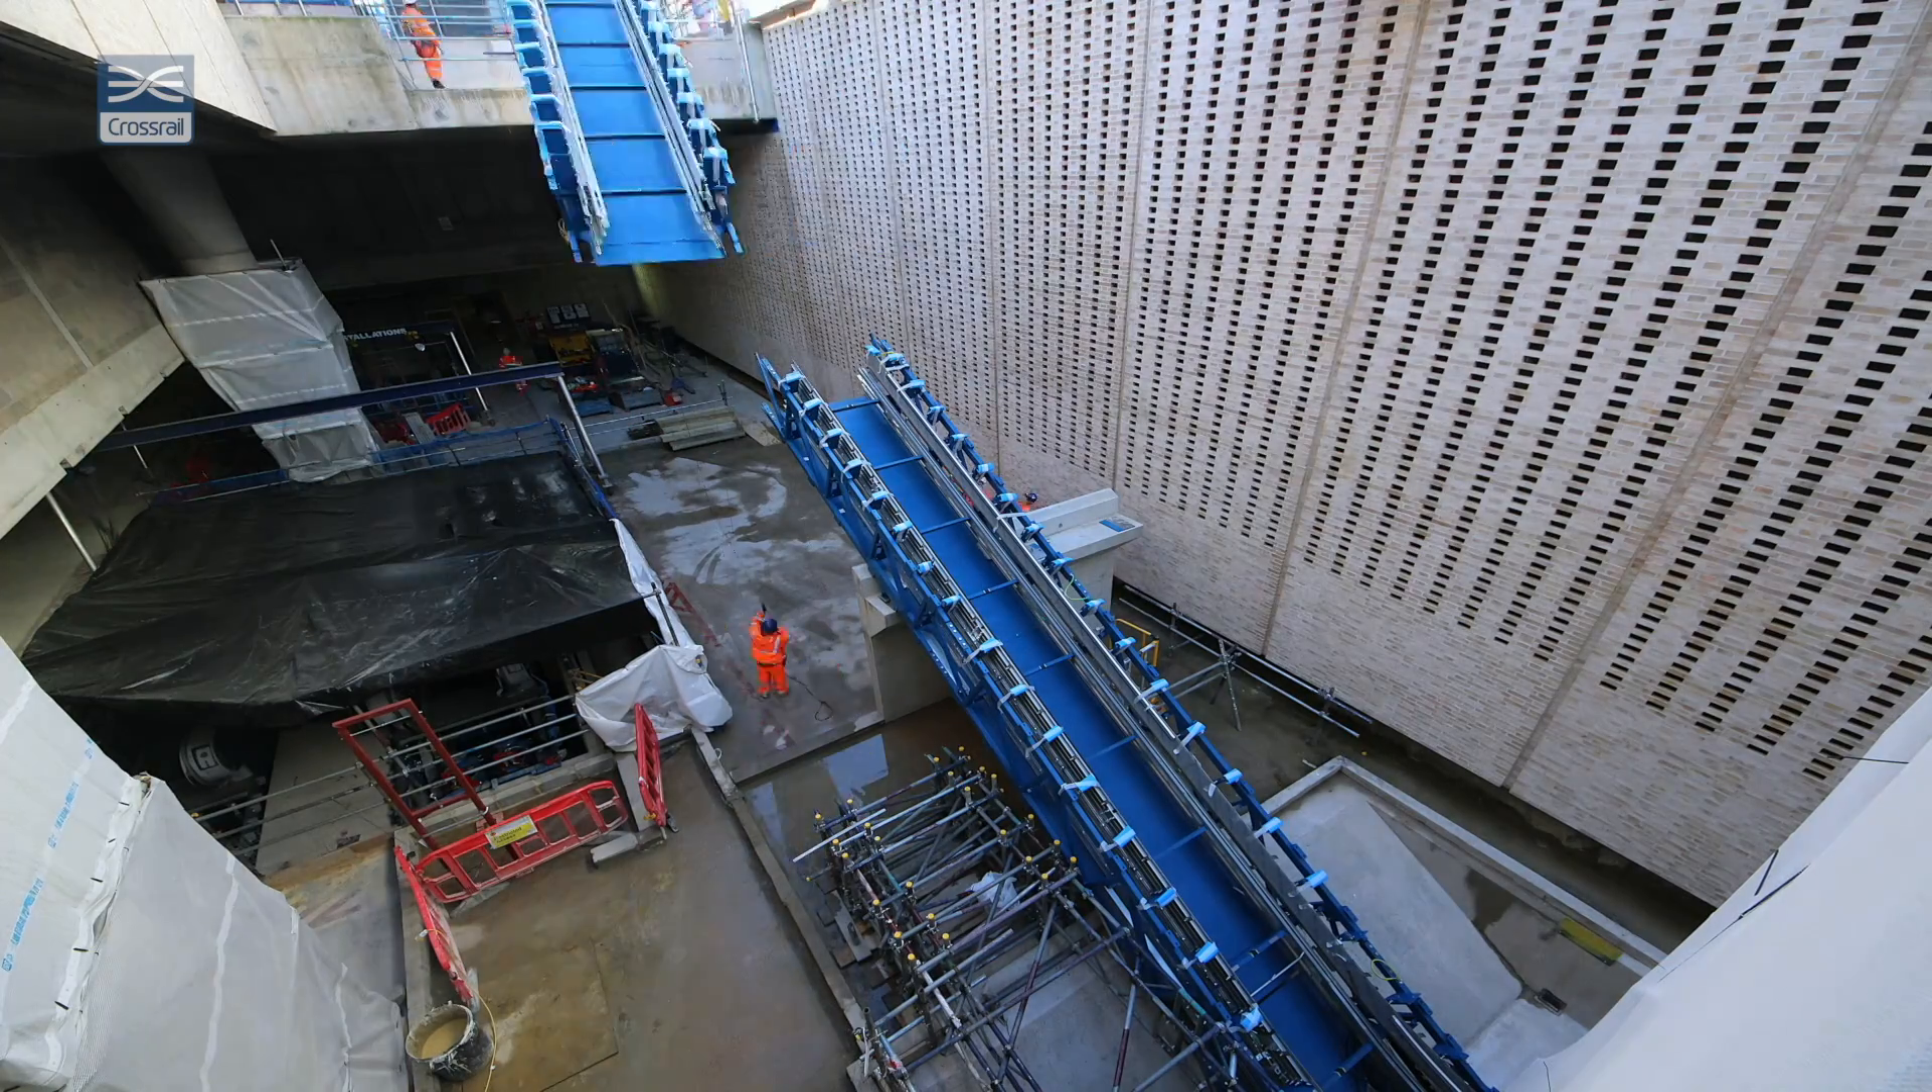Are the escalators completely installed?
No.